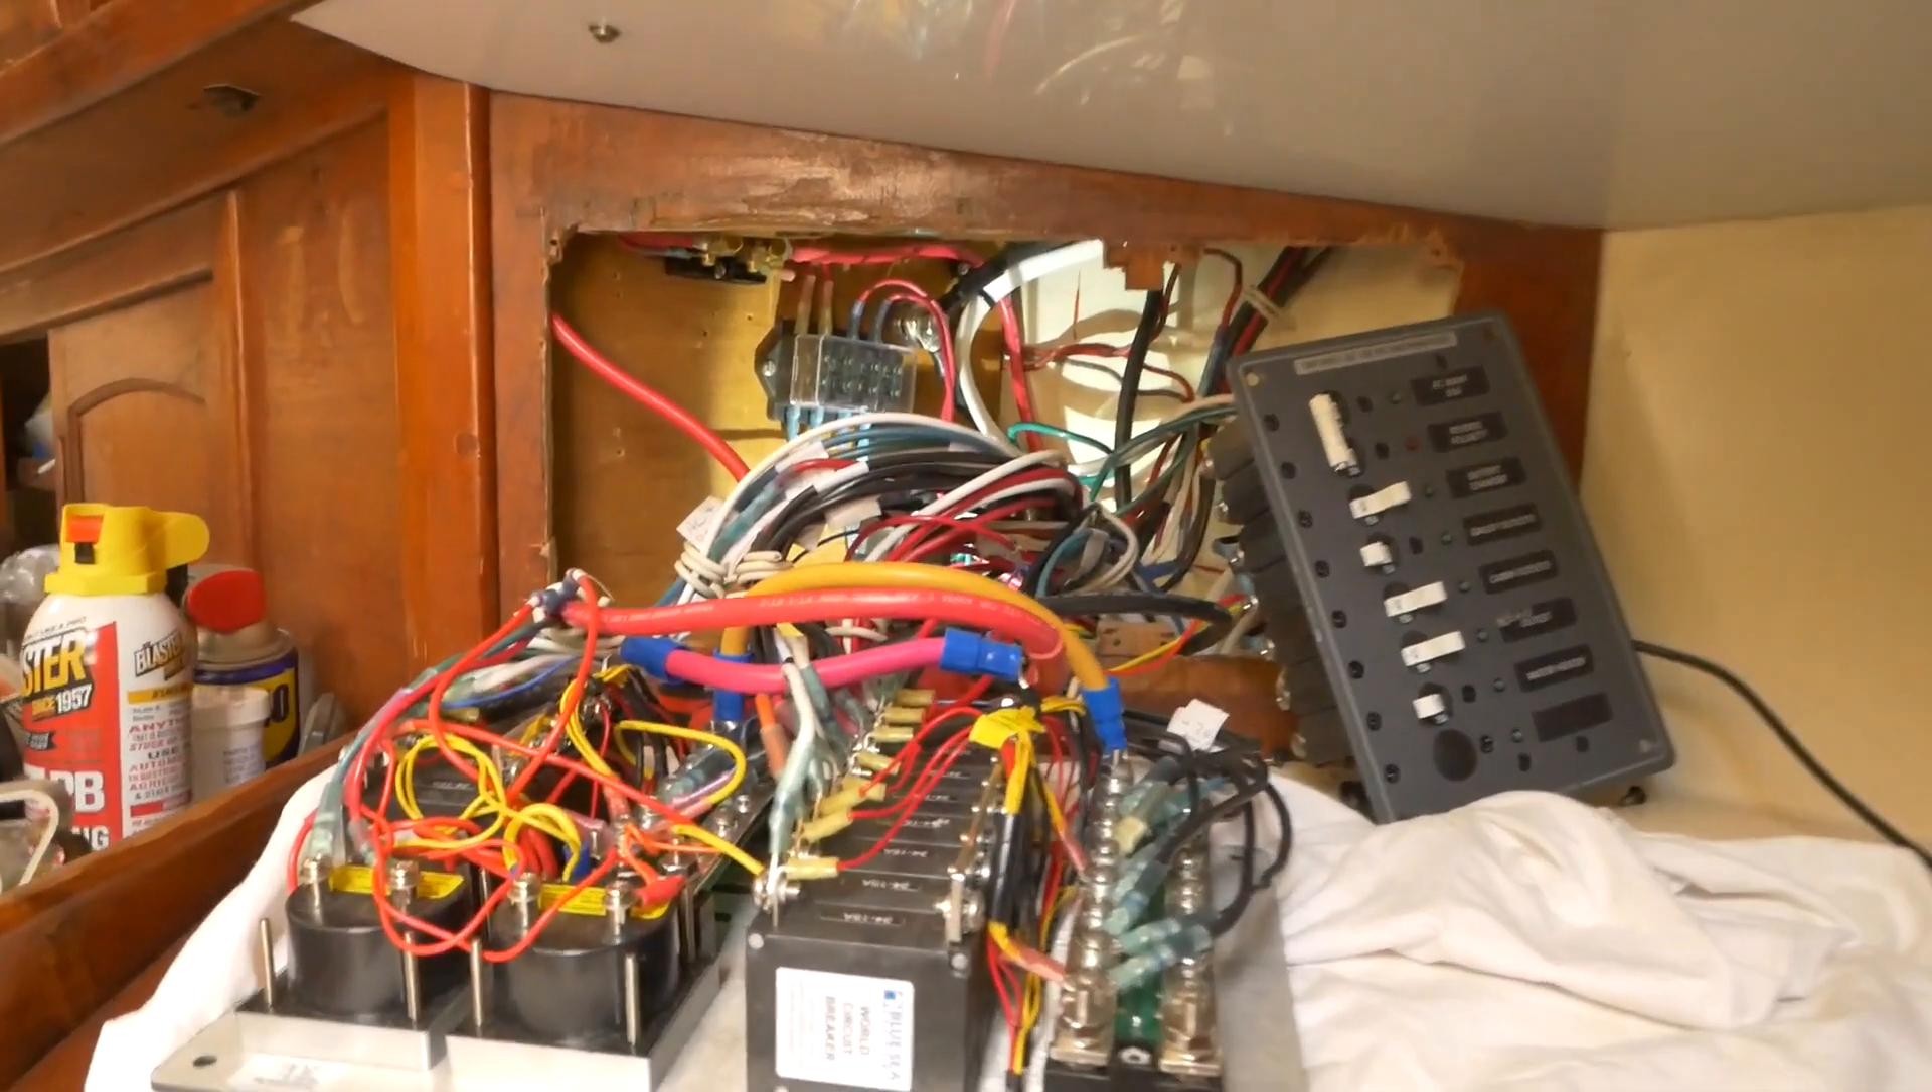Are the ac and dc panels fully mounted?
No.